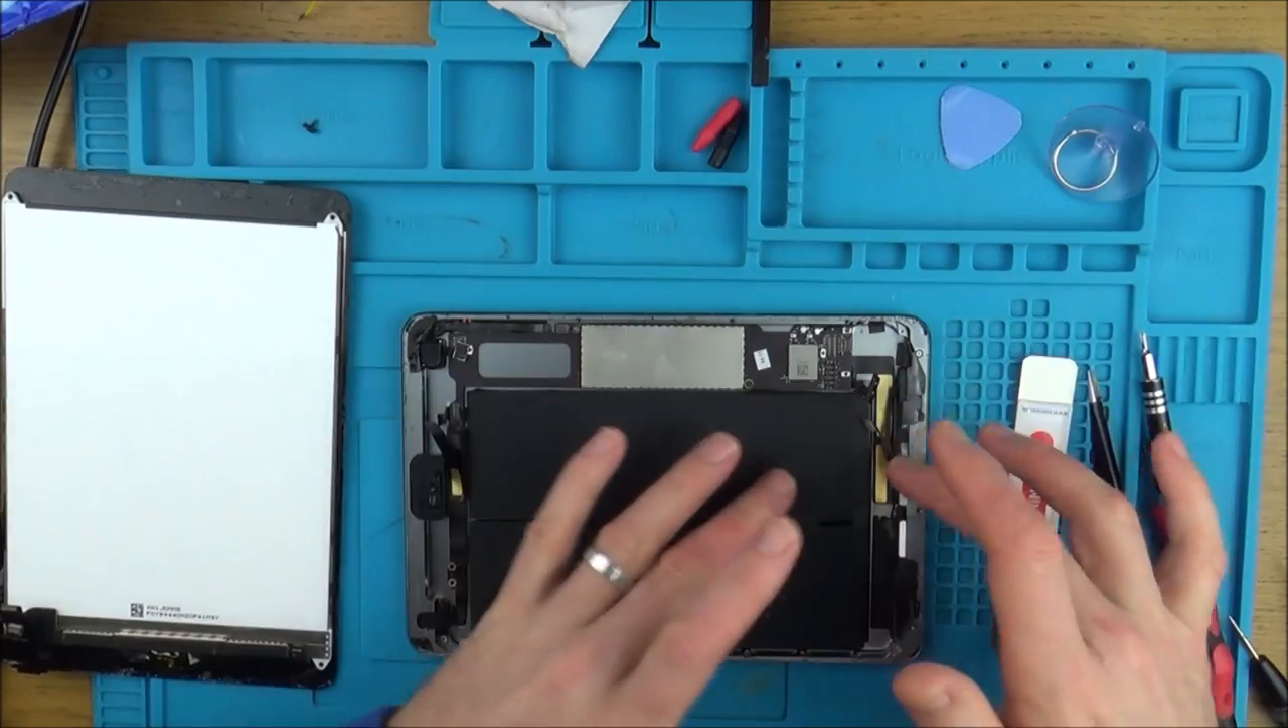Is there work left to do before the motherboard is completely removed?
Yes.